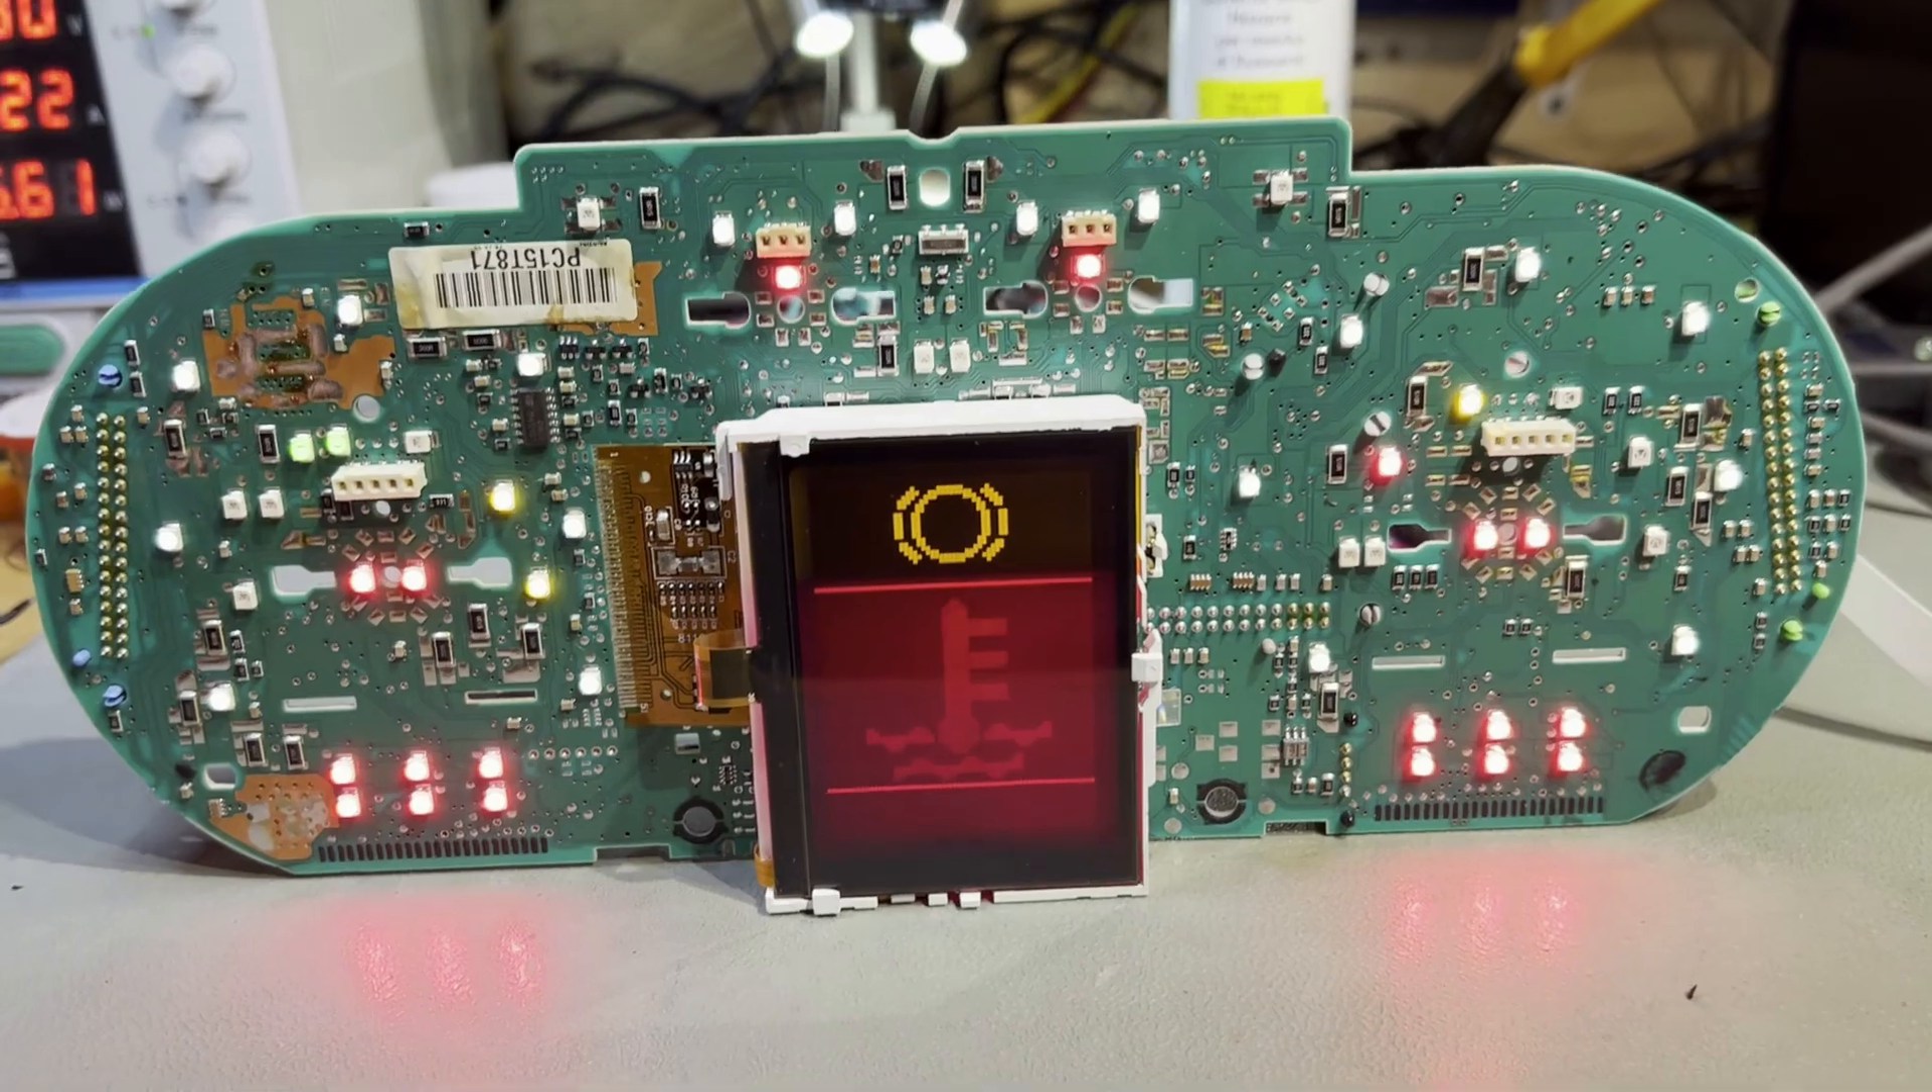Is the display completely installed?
Yes.